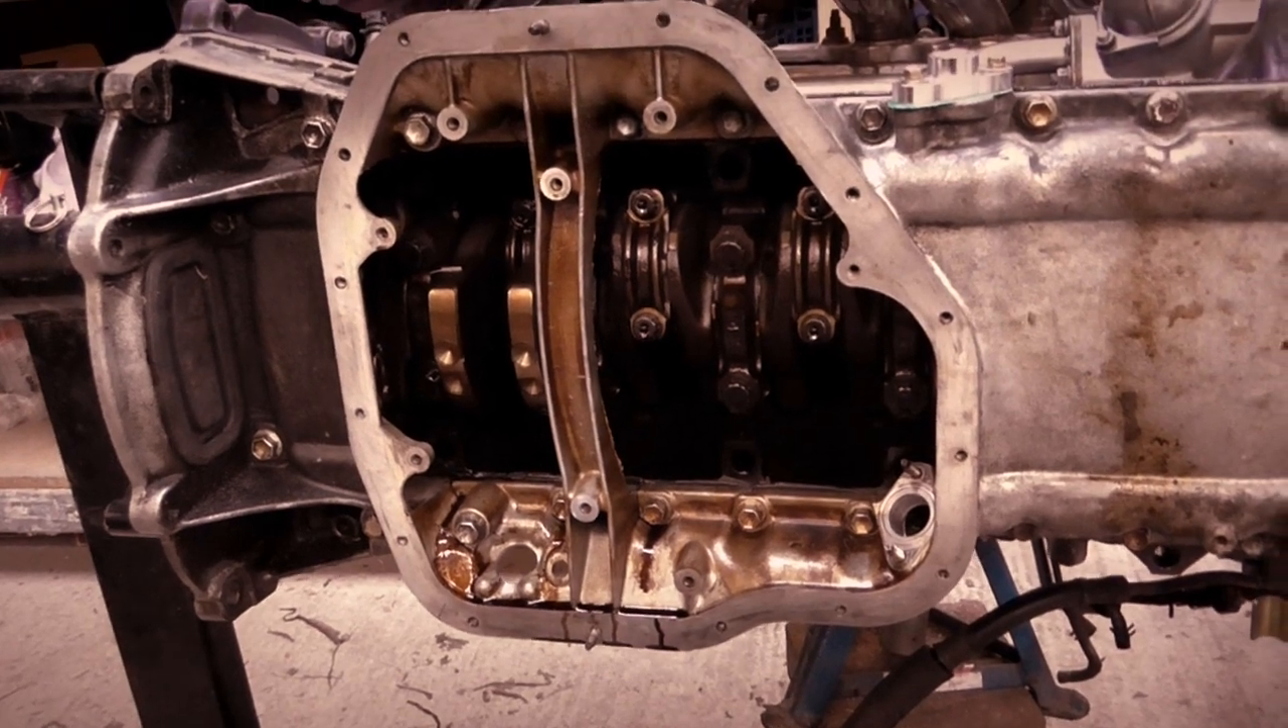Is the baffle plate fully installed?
No.